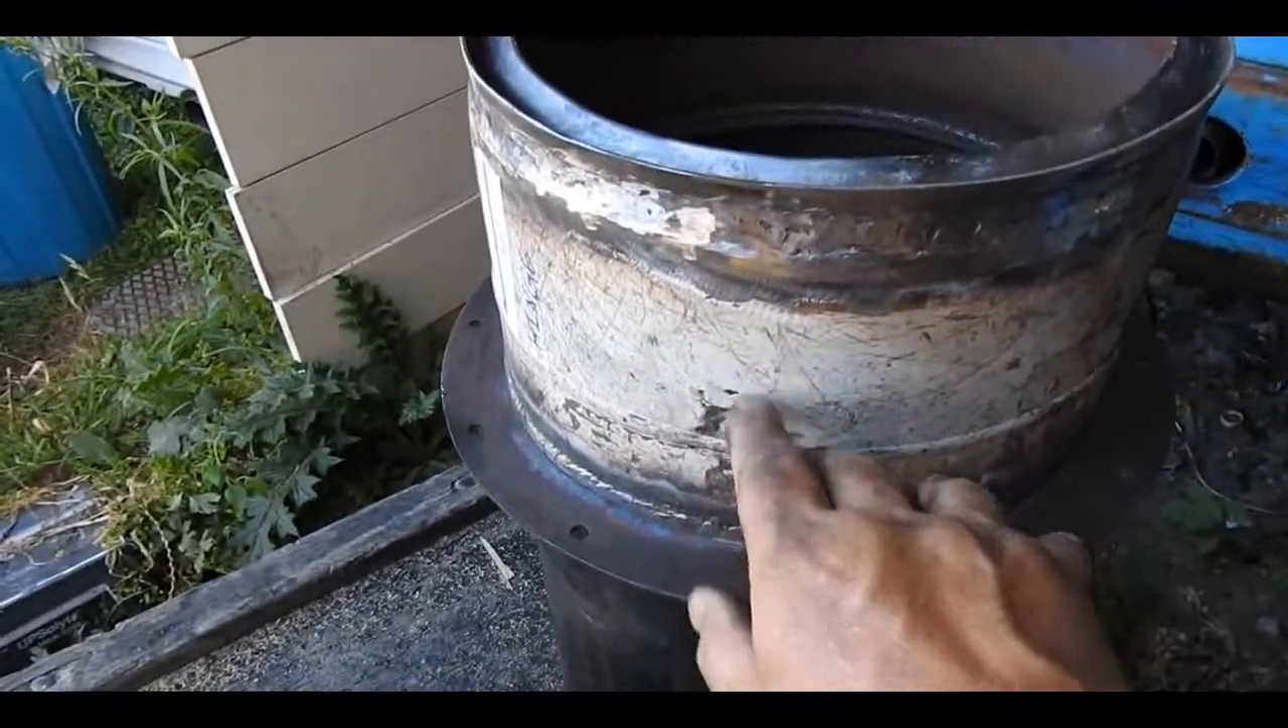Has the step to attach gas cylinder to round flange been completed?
Yes.